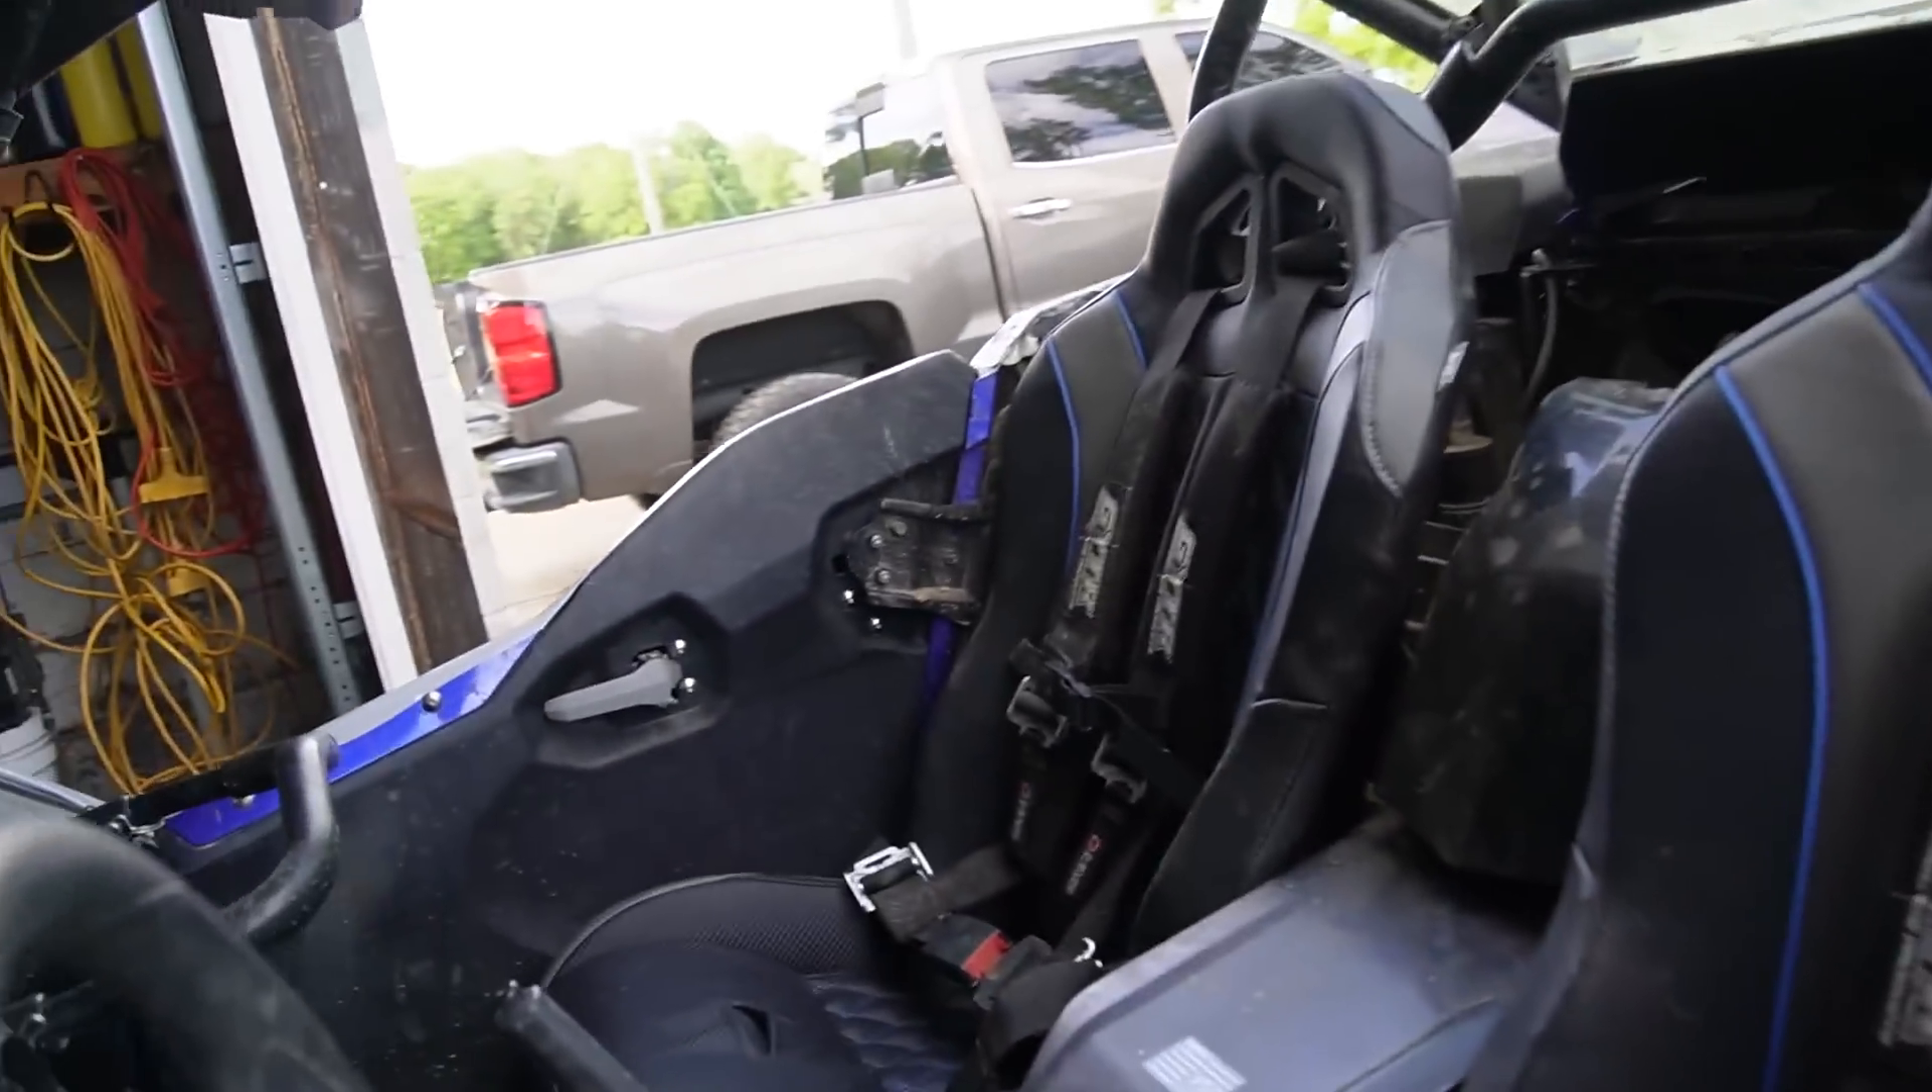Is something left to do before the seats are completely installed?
No.